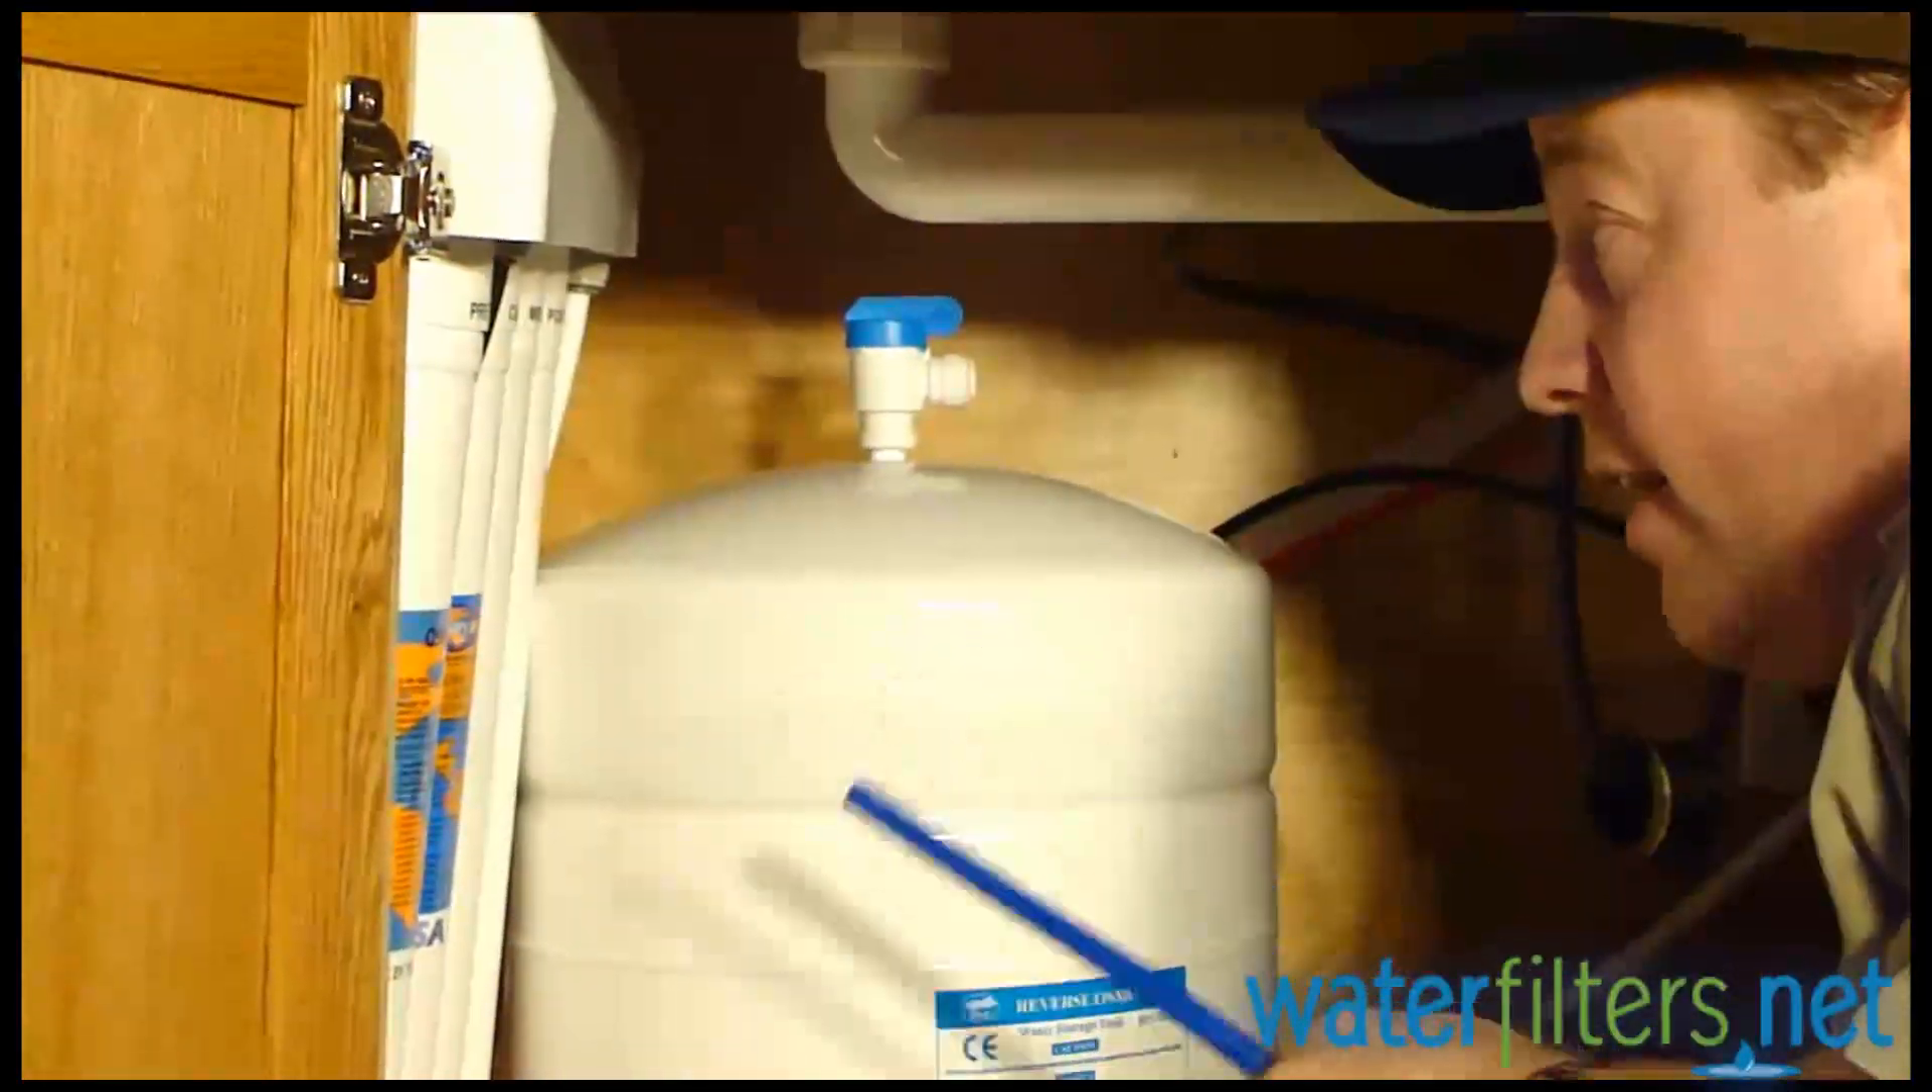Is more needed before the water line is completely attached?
Yes.